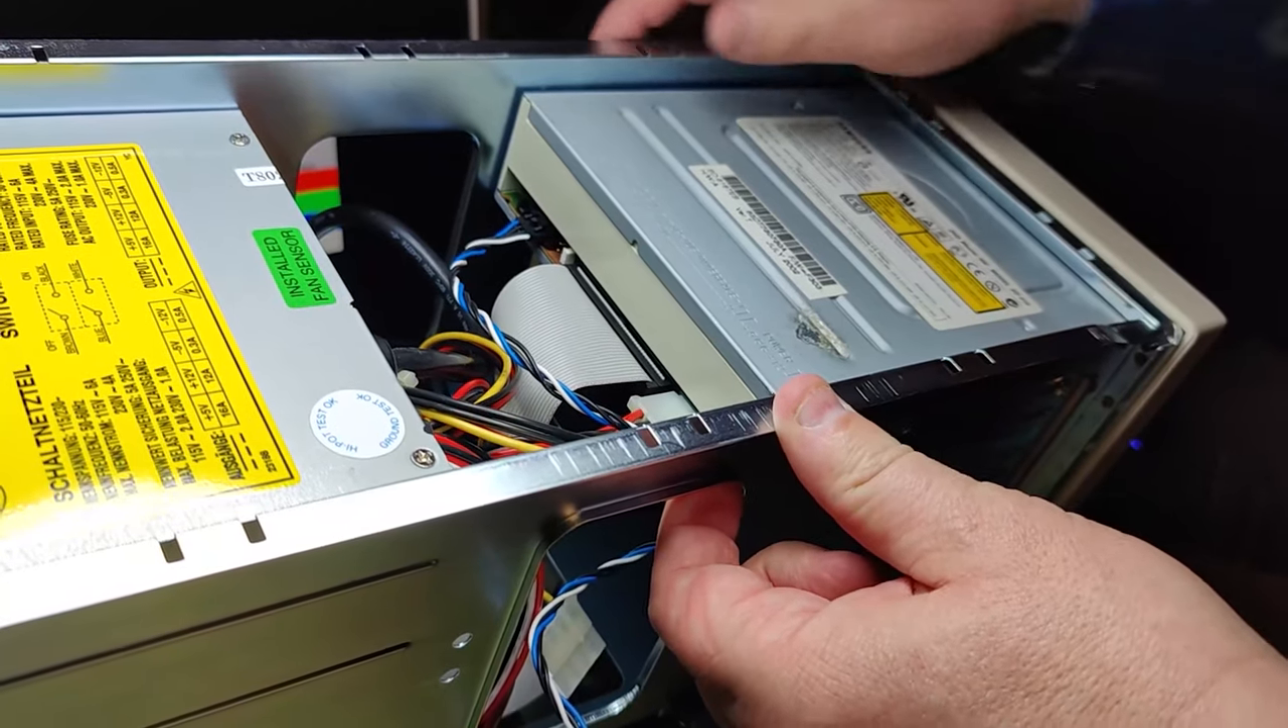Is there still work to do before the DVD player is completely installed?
No.